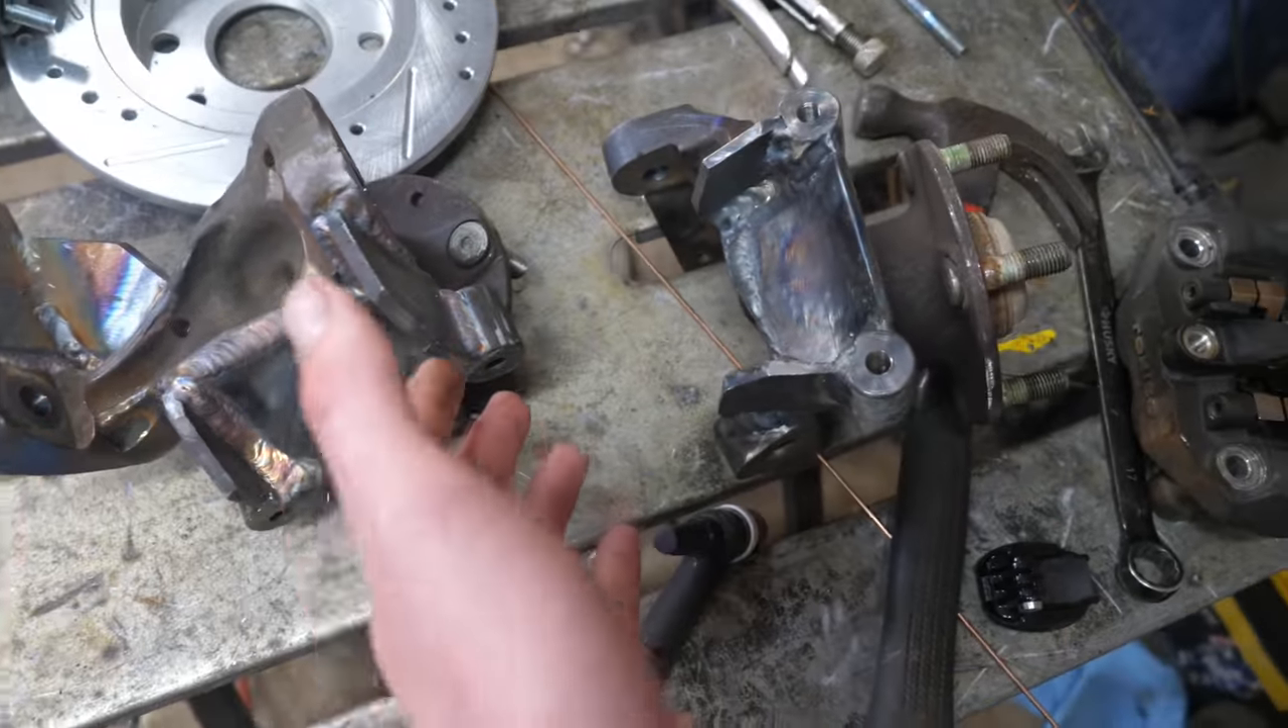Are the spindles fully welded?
Yes.